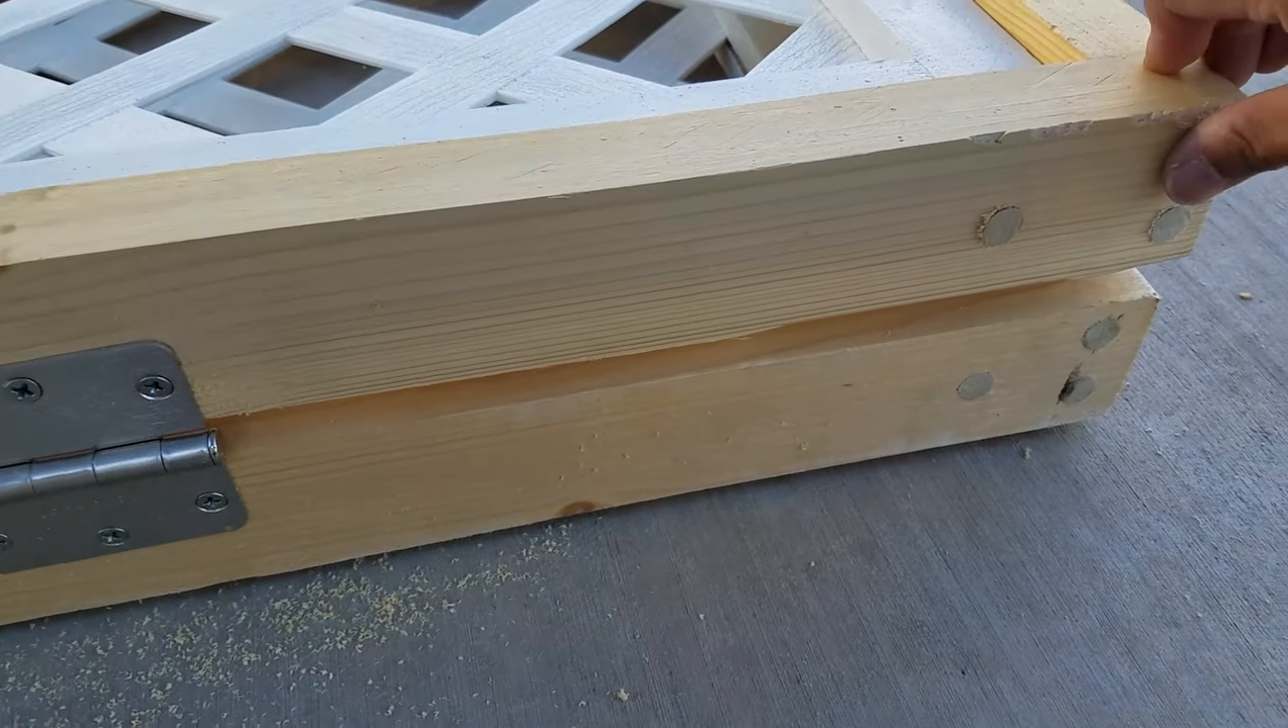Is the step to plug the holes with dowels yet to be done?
No.